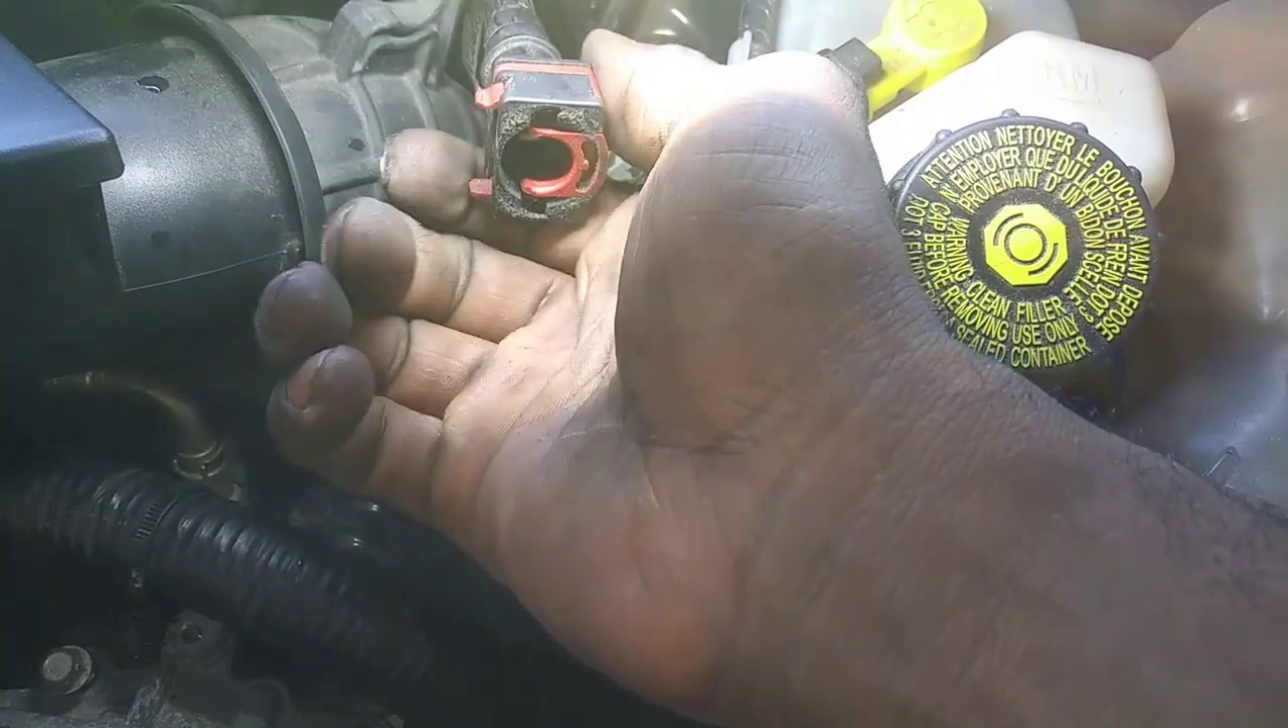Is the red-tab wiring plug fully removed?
Yes.